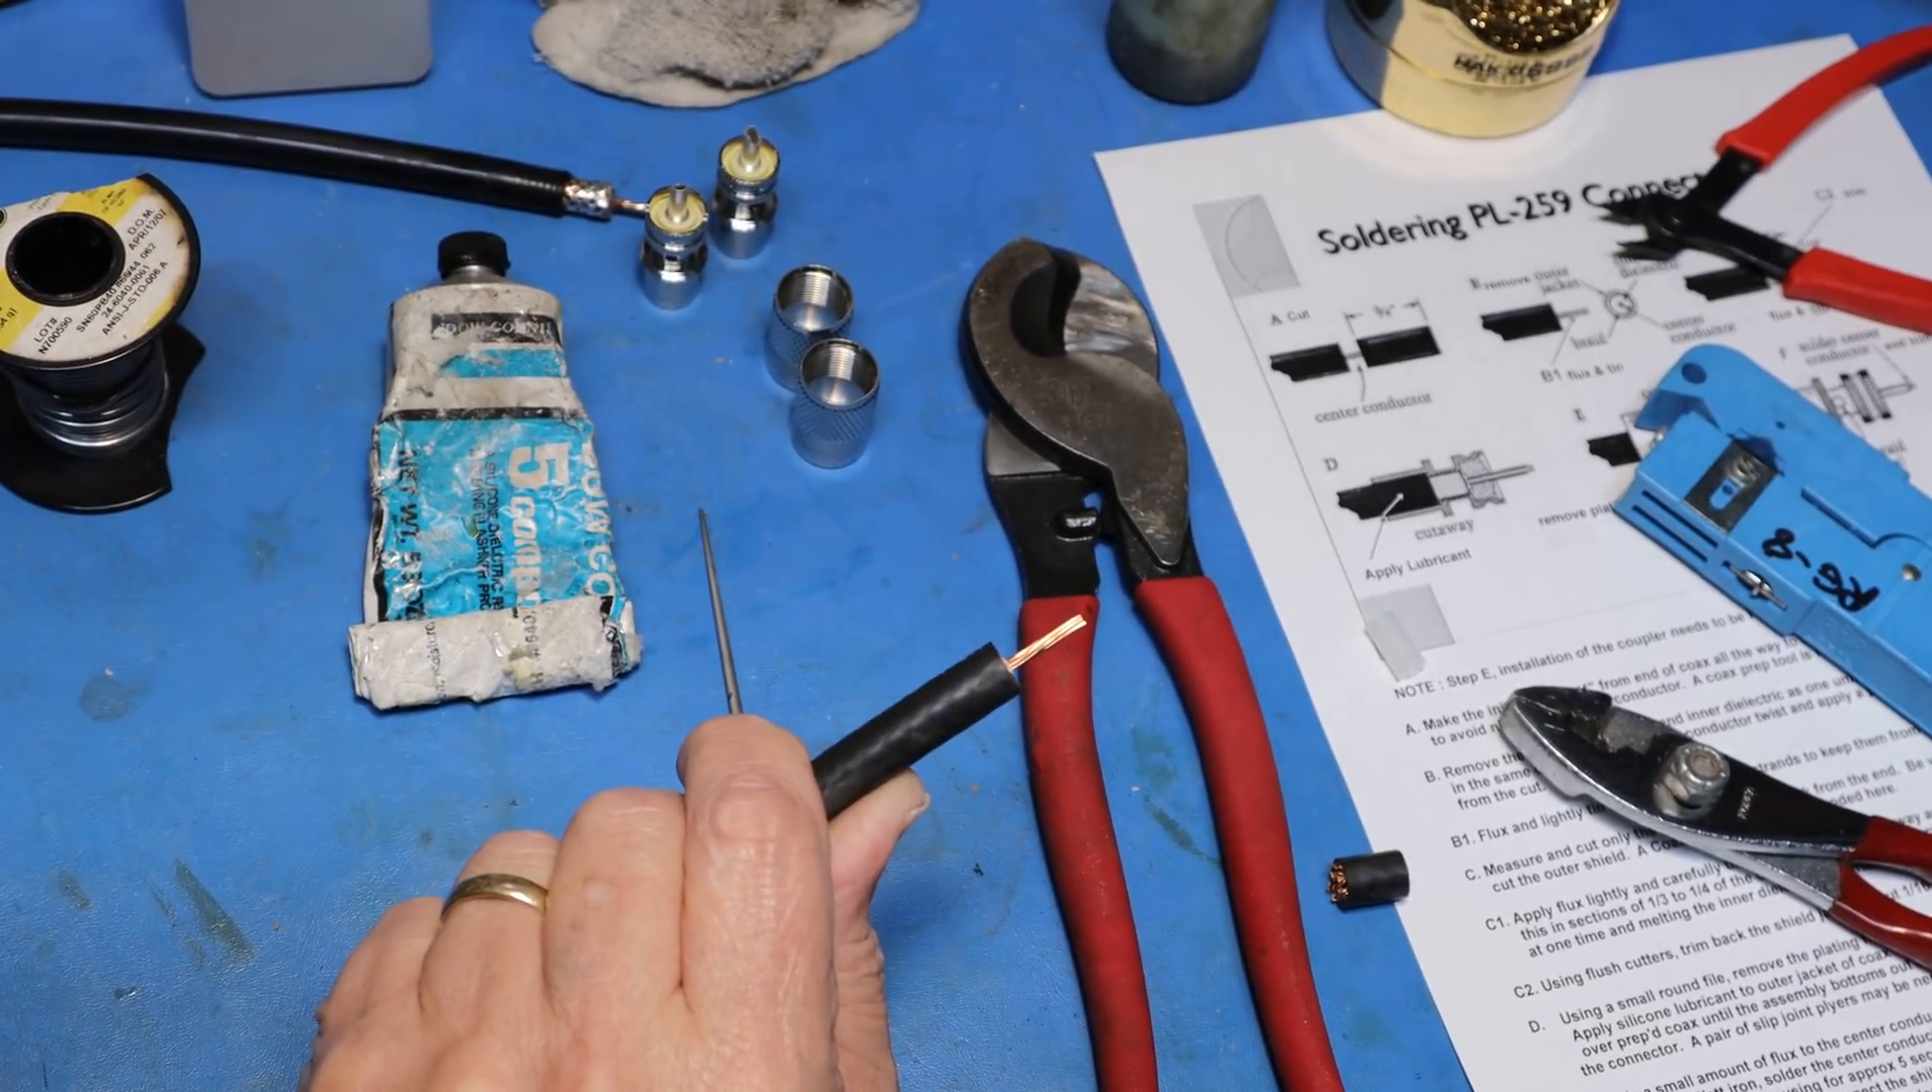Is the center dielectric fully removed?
Yes.